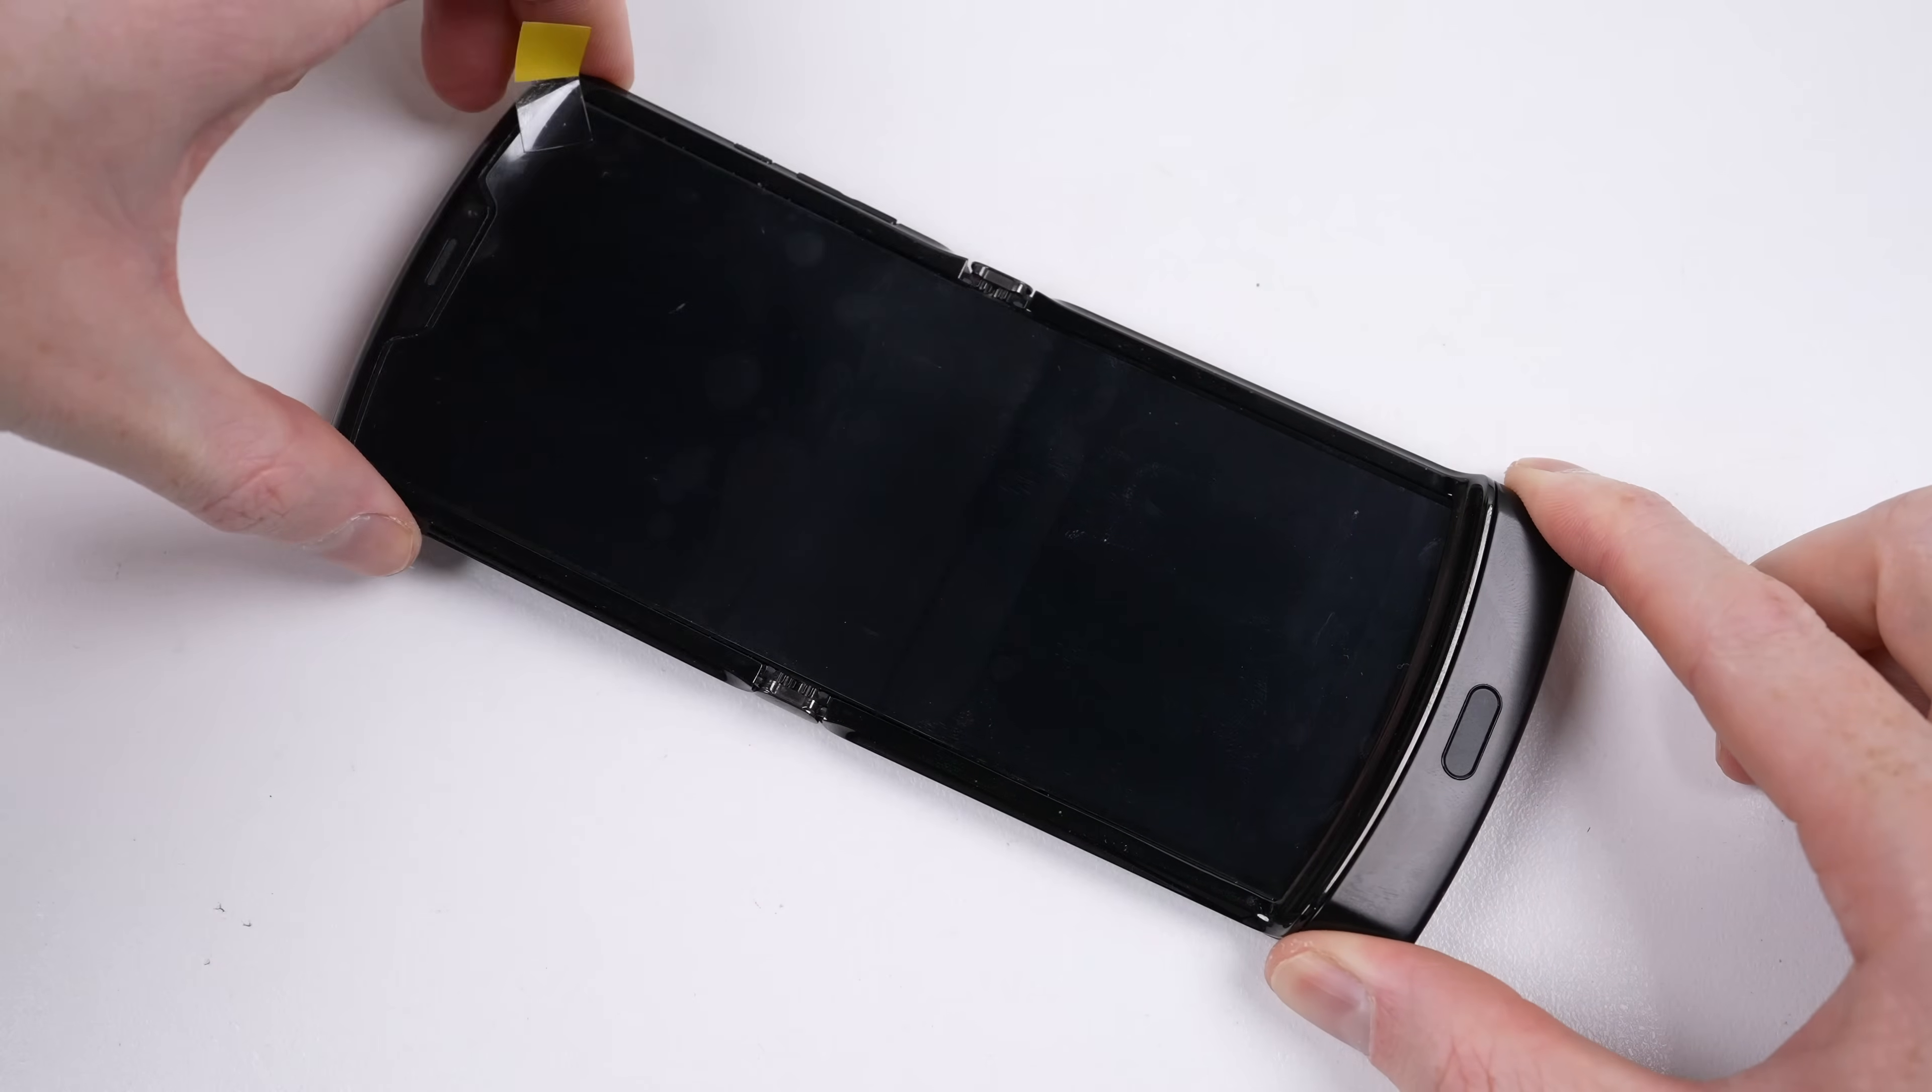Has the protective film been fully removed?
No.